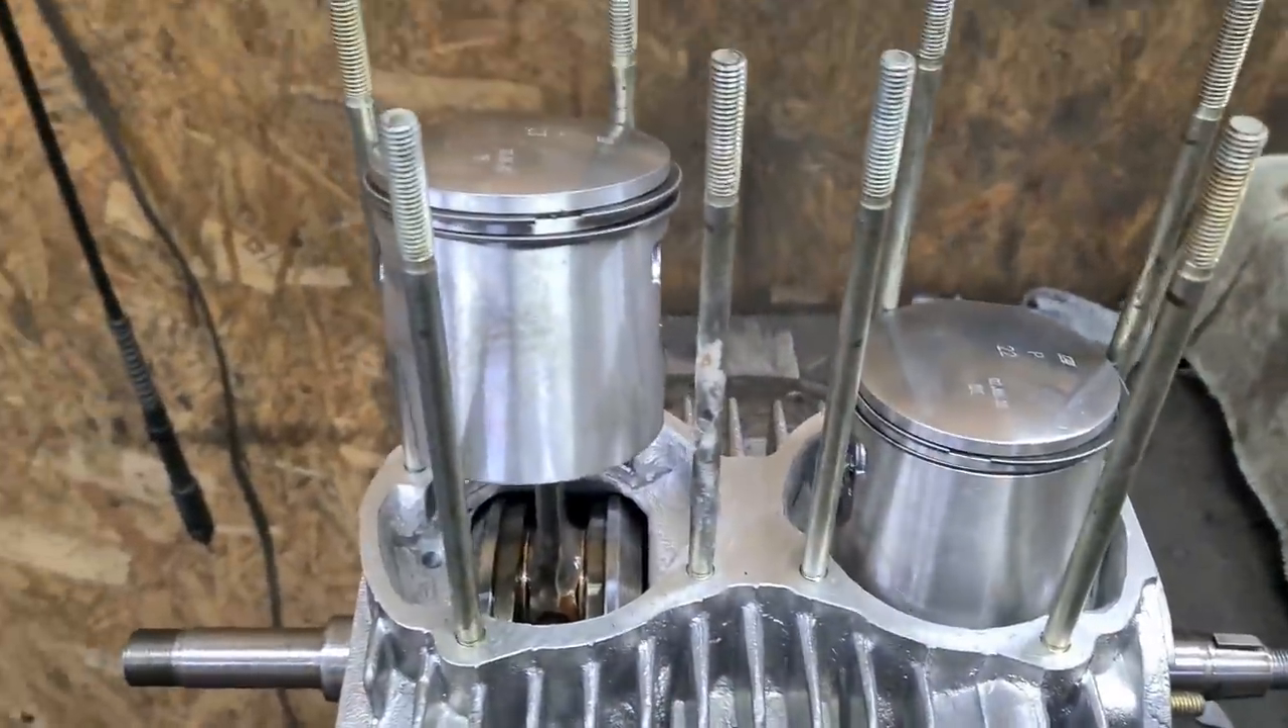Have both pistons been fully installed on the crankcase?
Yes.